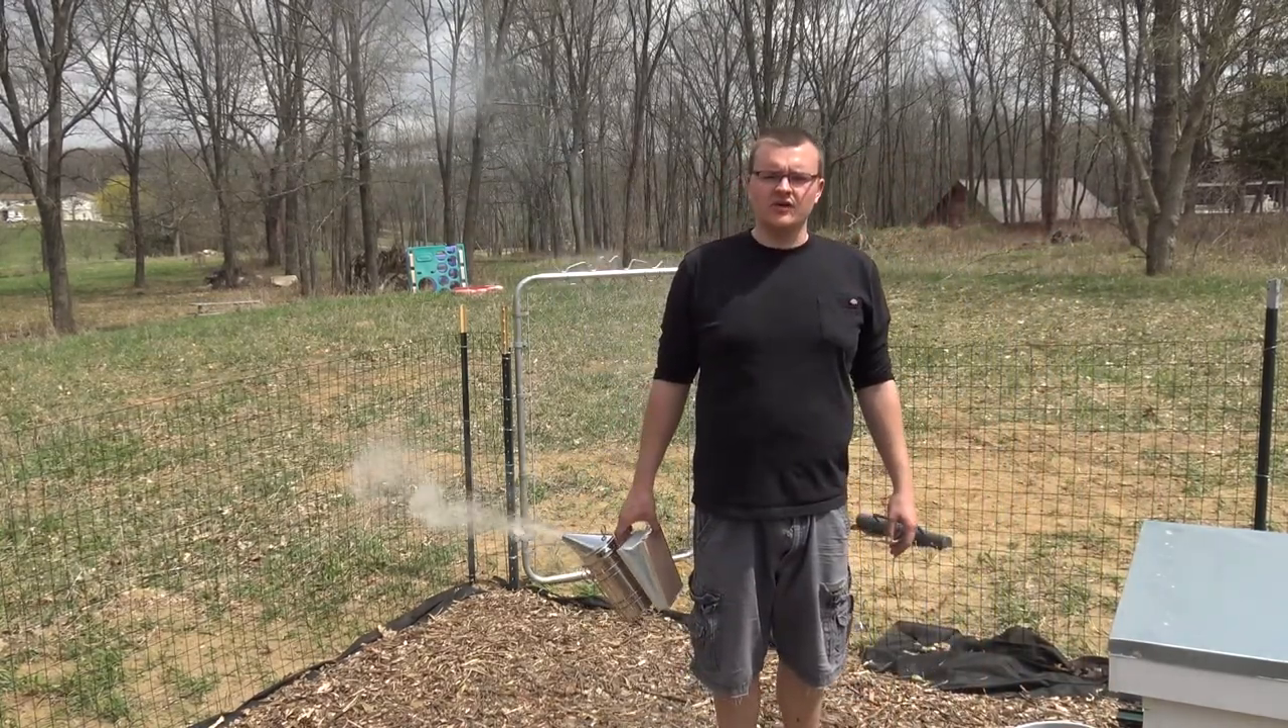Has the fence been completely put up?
Yes.